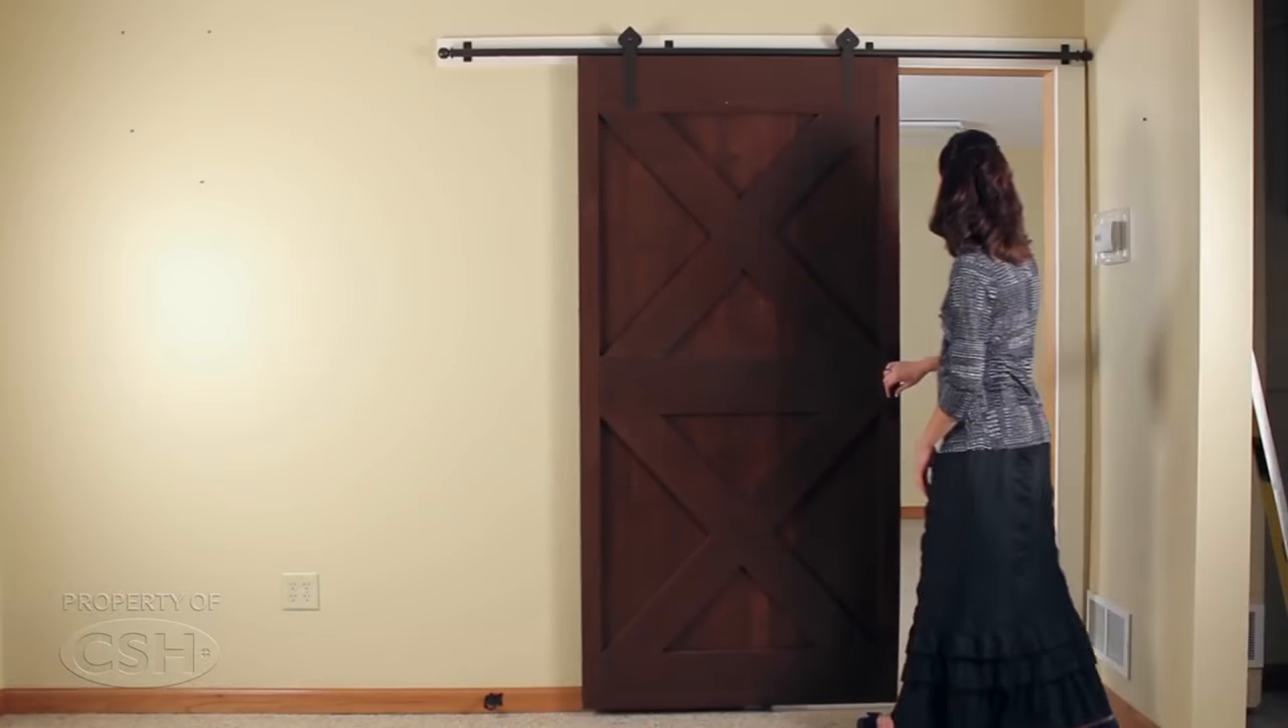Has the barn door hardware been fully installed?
Yes.